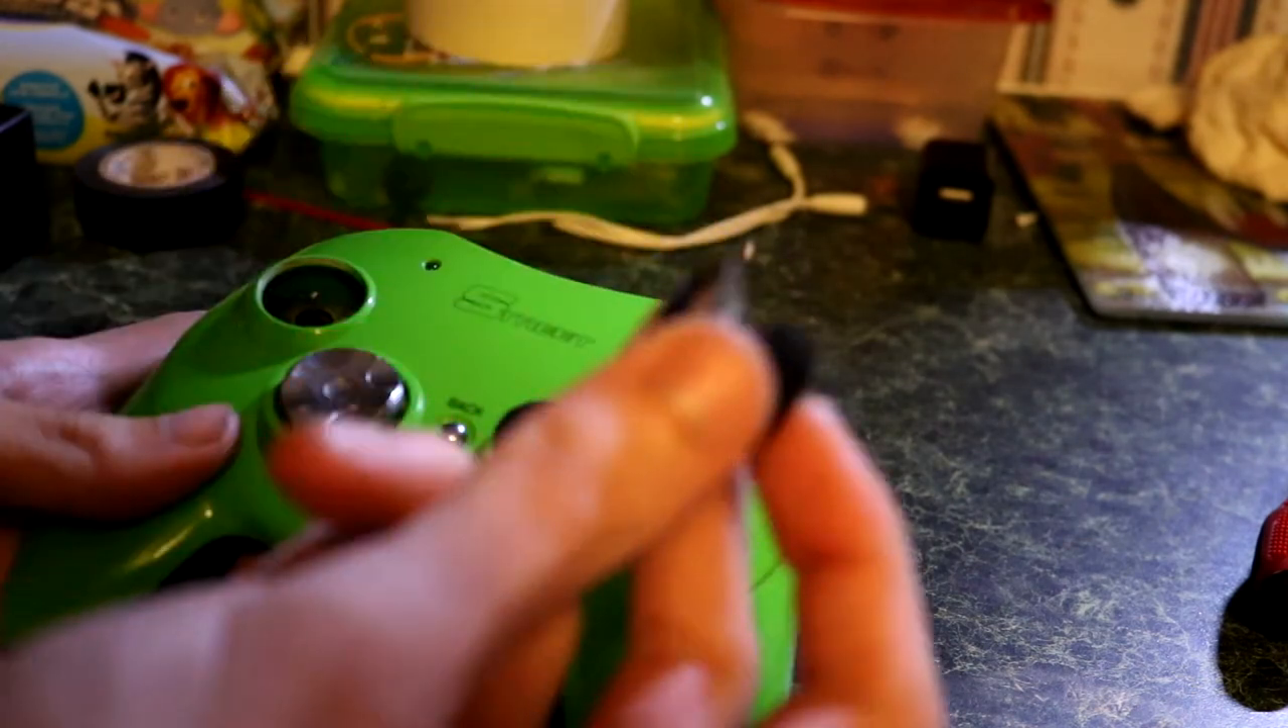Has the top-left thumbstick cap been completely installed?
No.